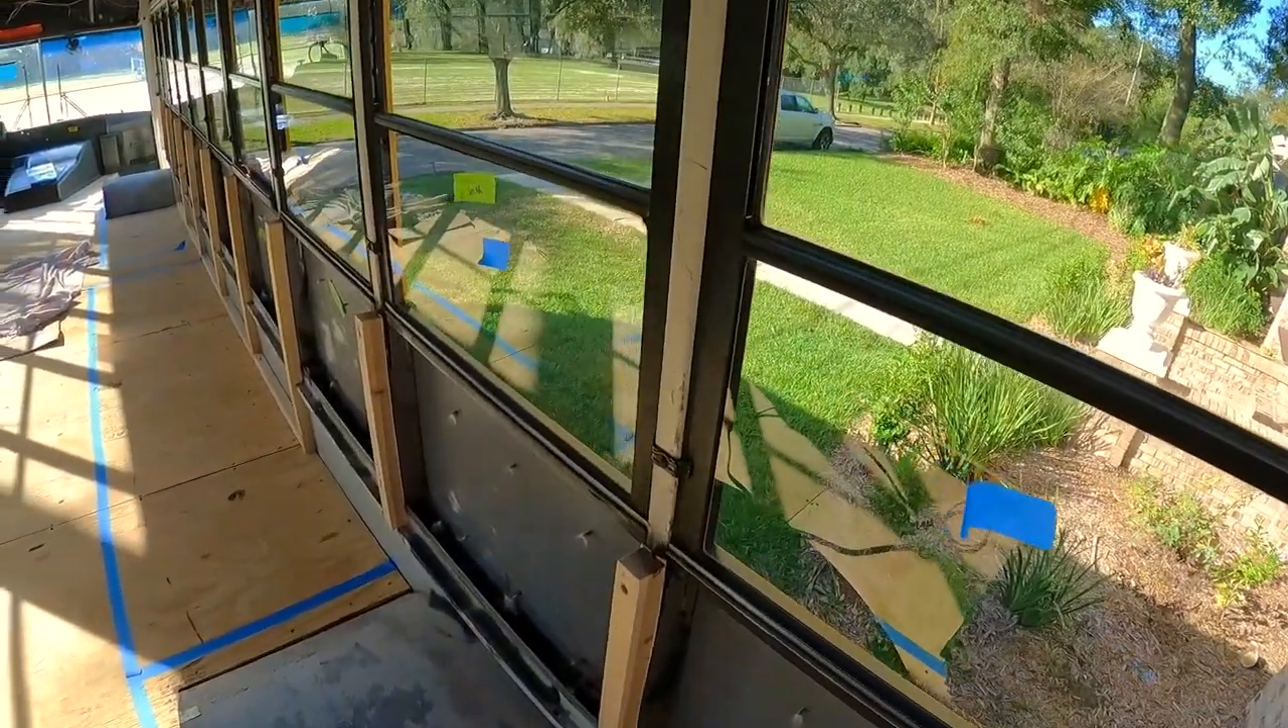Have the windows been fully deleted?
No.